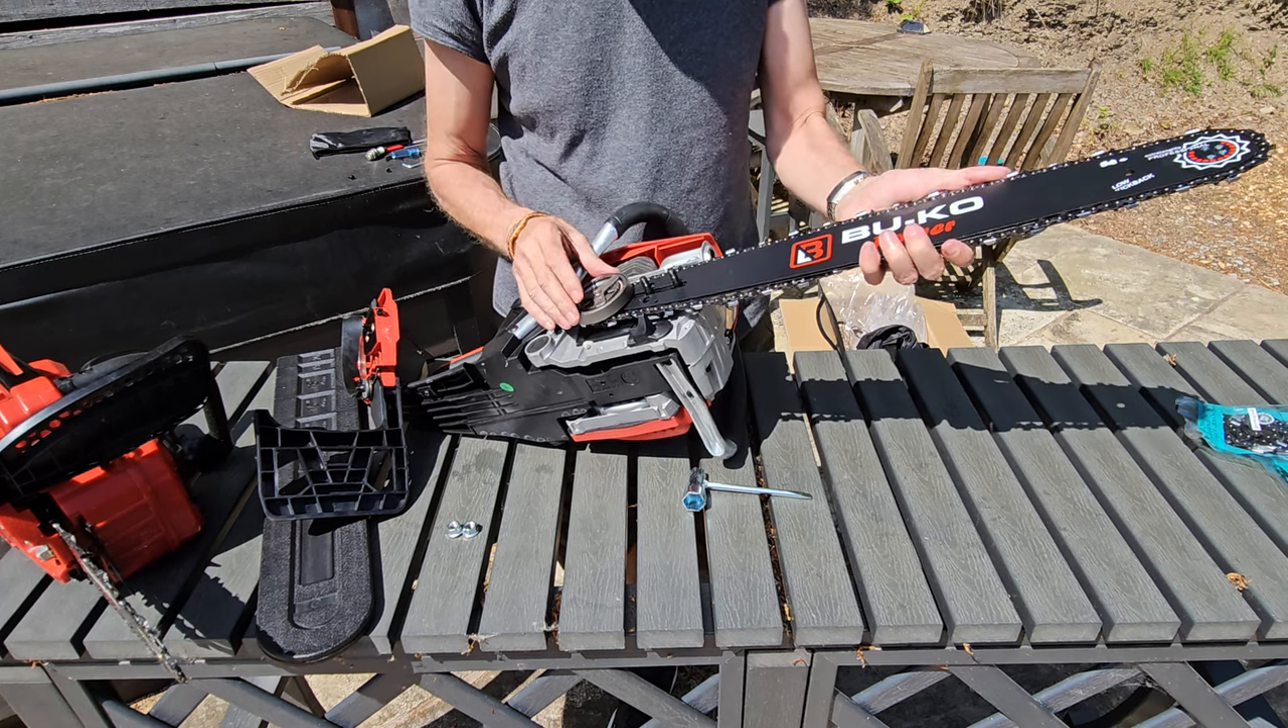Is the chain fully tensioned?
No.